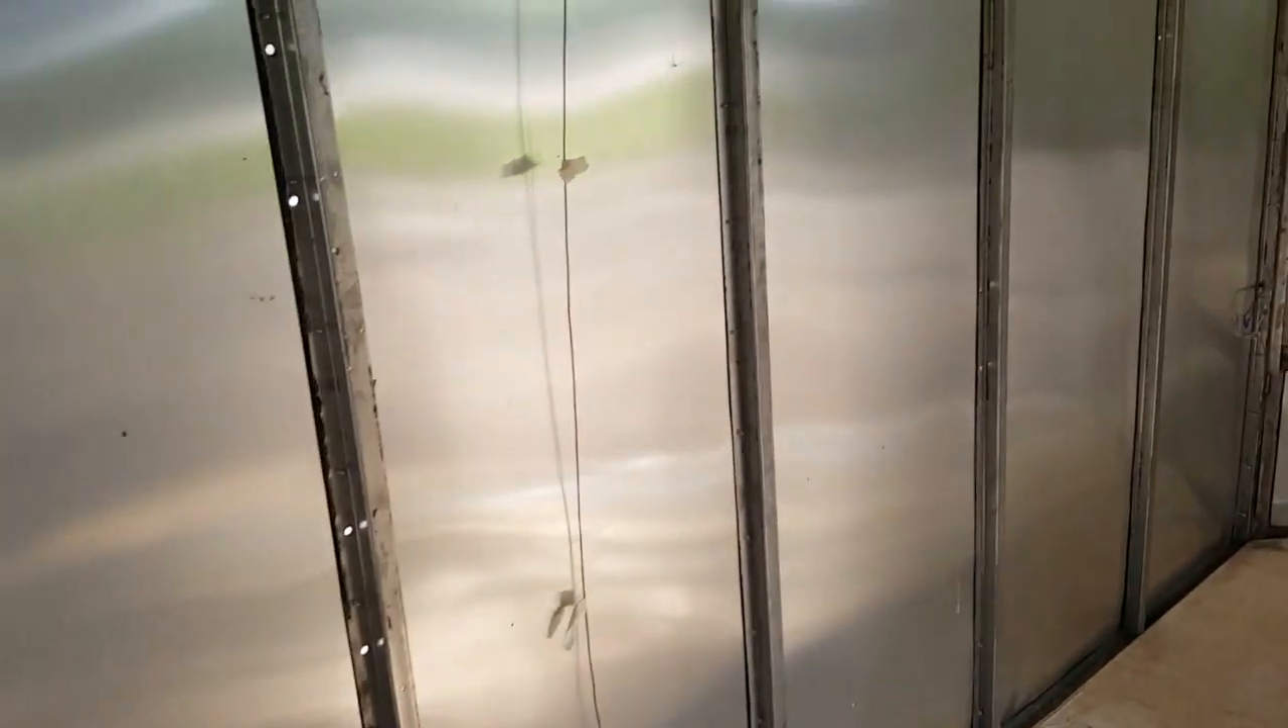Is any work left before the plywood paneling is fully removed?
No.